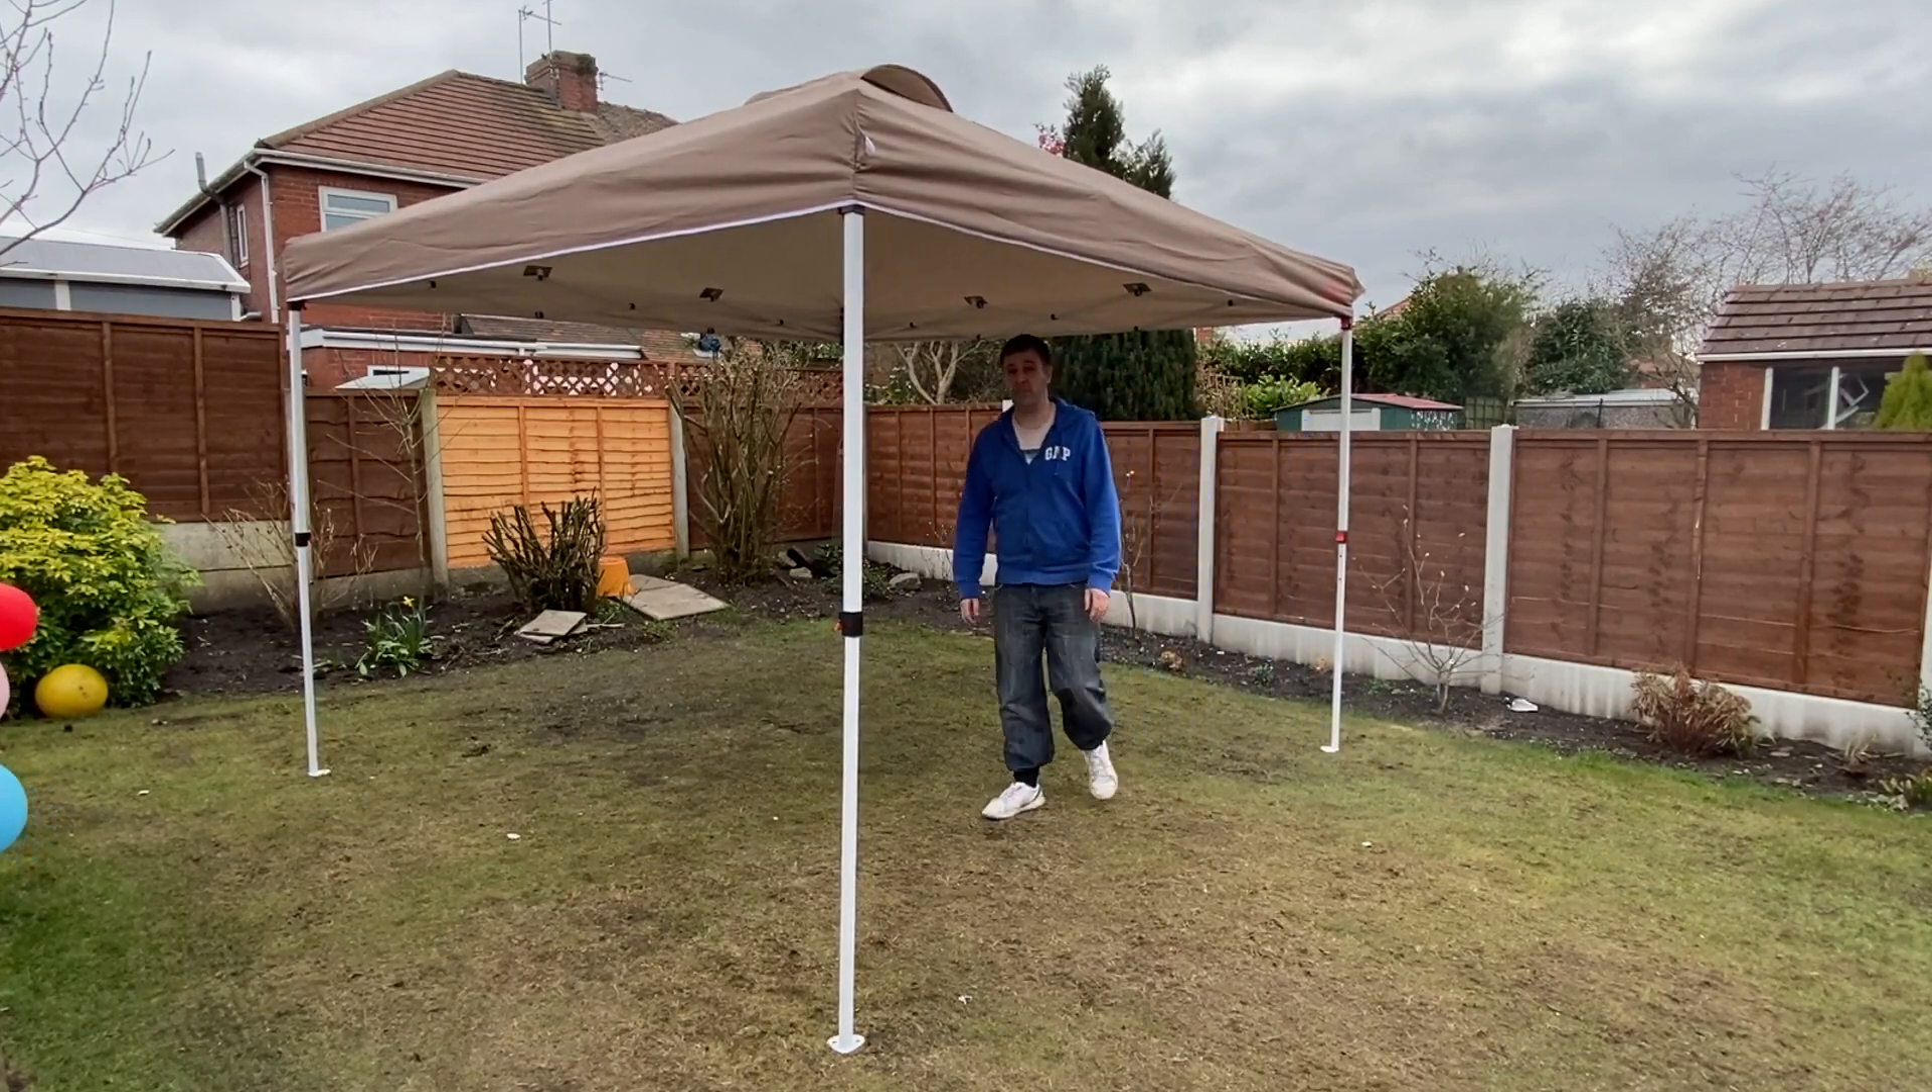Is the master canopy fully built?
Yes.